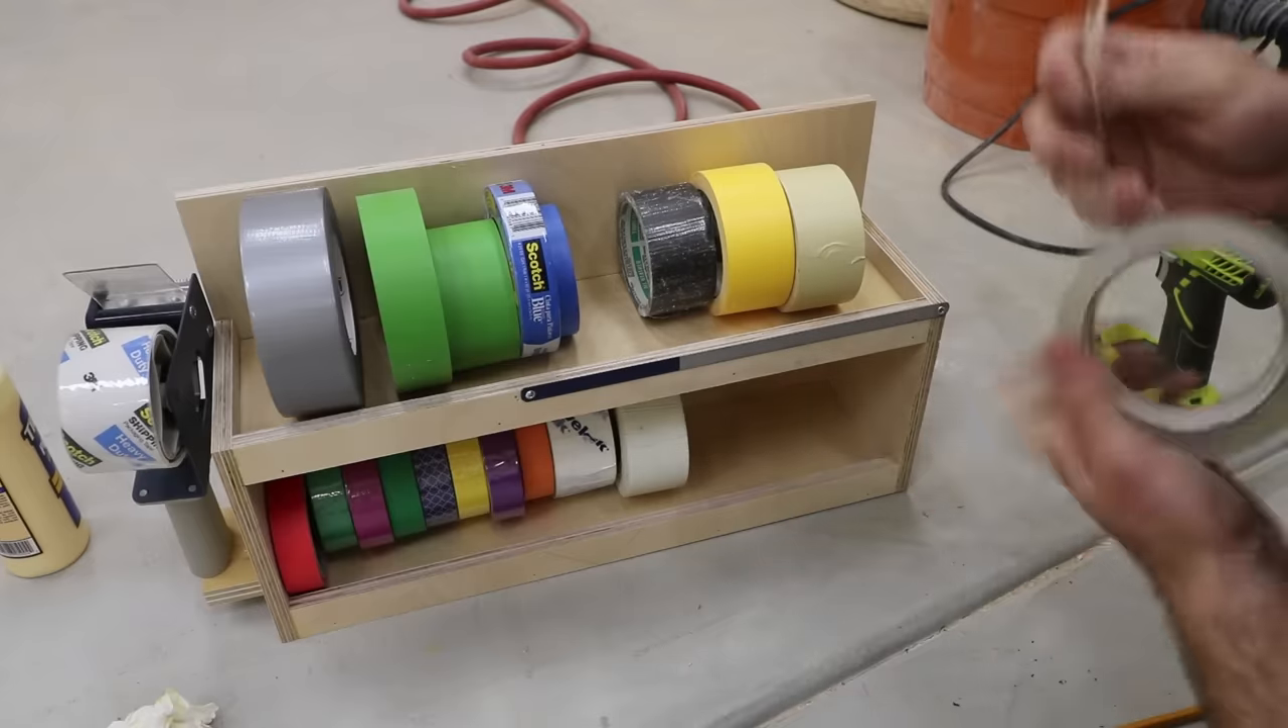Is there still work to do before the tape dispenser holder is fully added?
No.